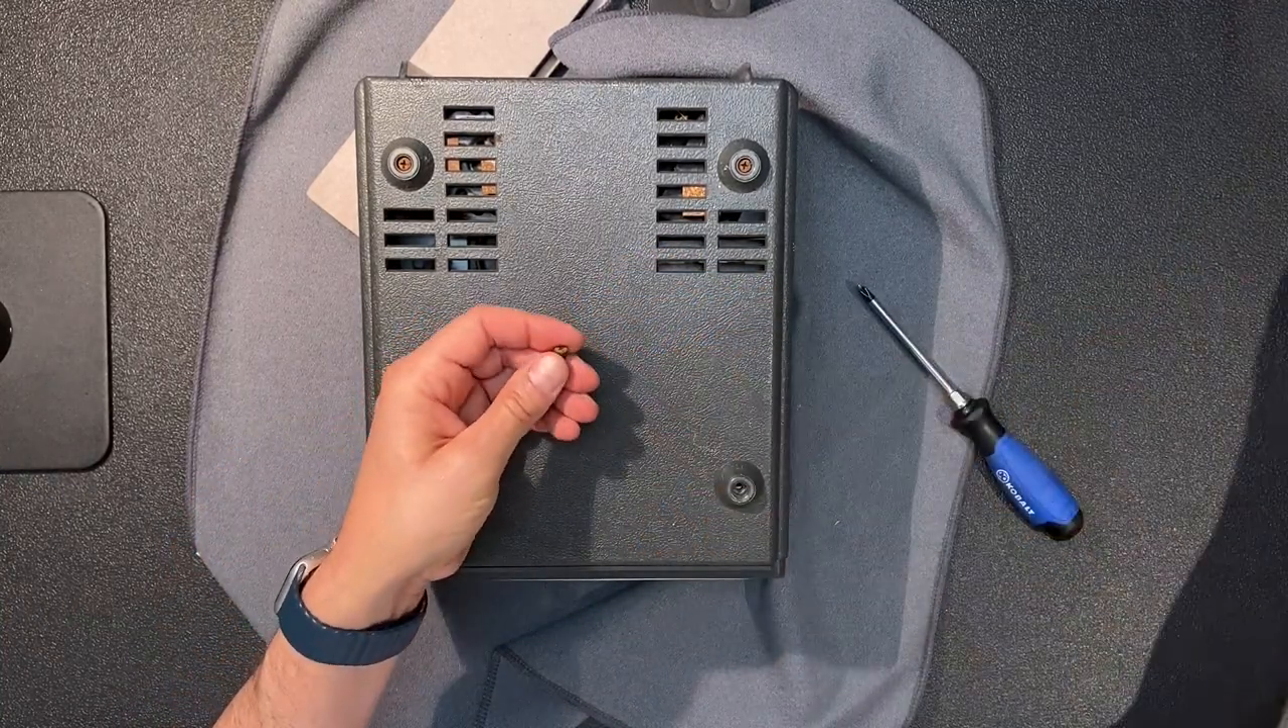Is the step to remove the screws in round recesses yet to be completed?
Yes.